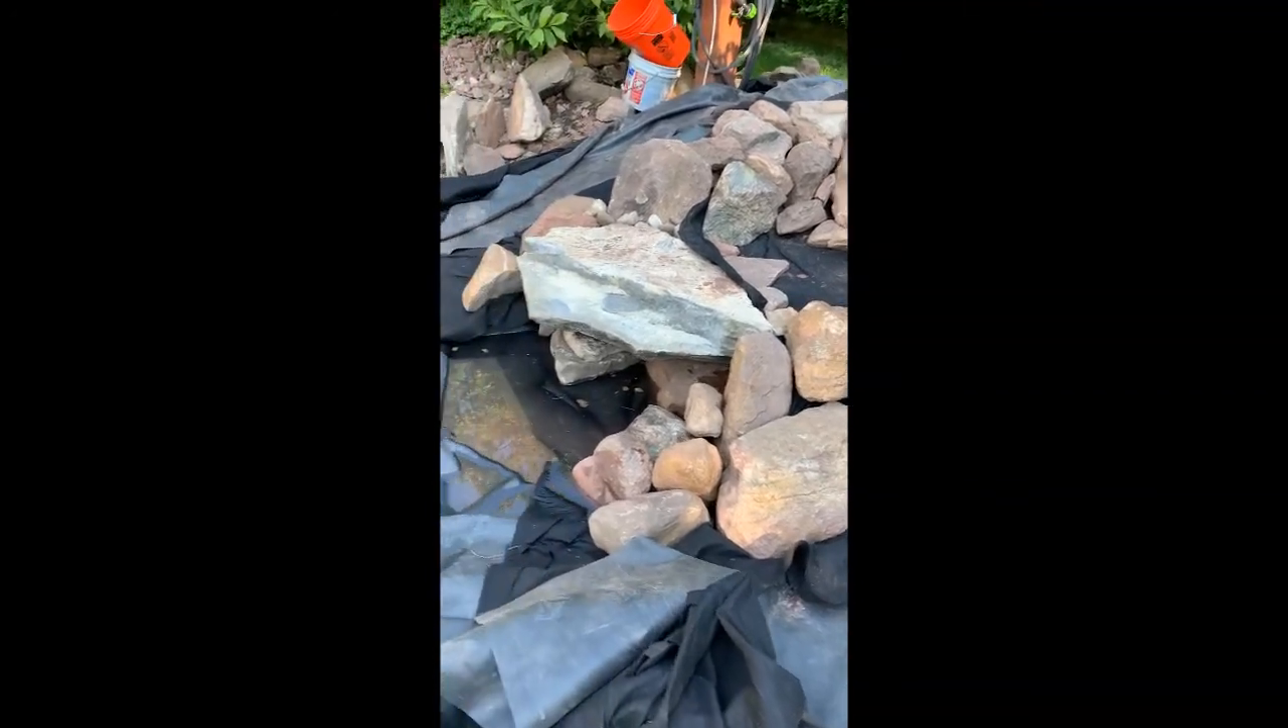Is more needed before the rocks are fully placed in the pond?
Yes.